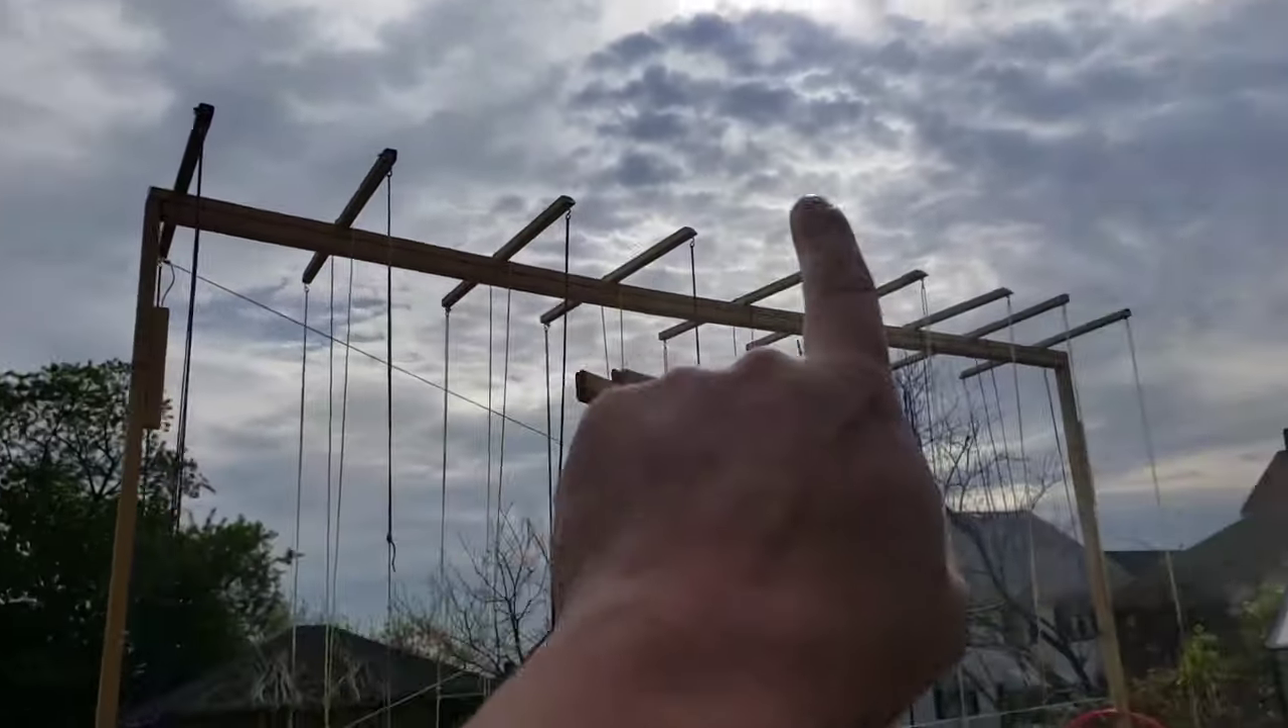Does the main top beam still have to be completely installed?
No.